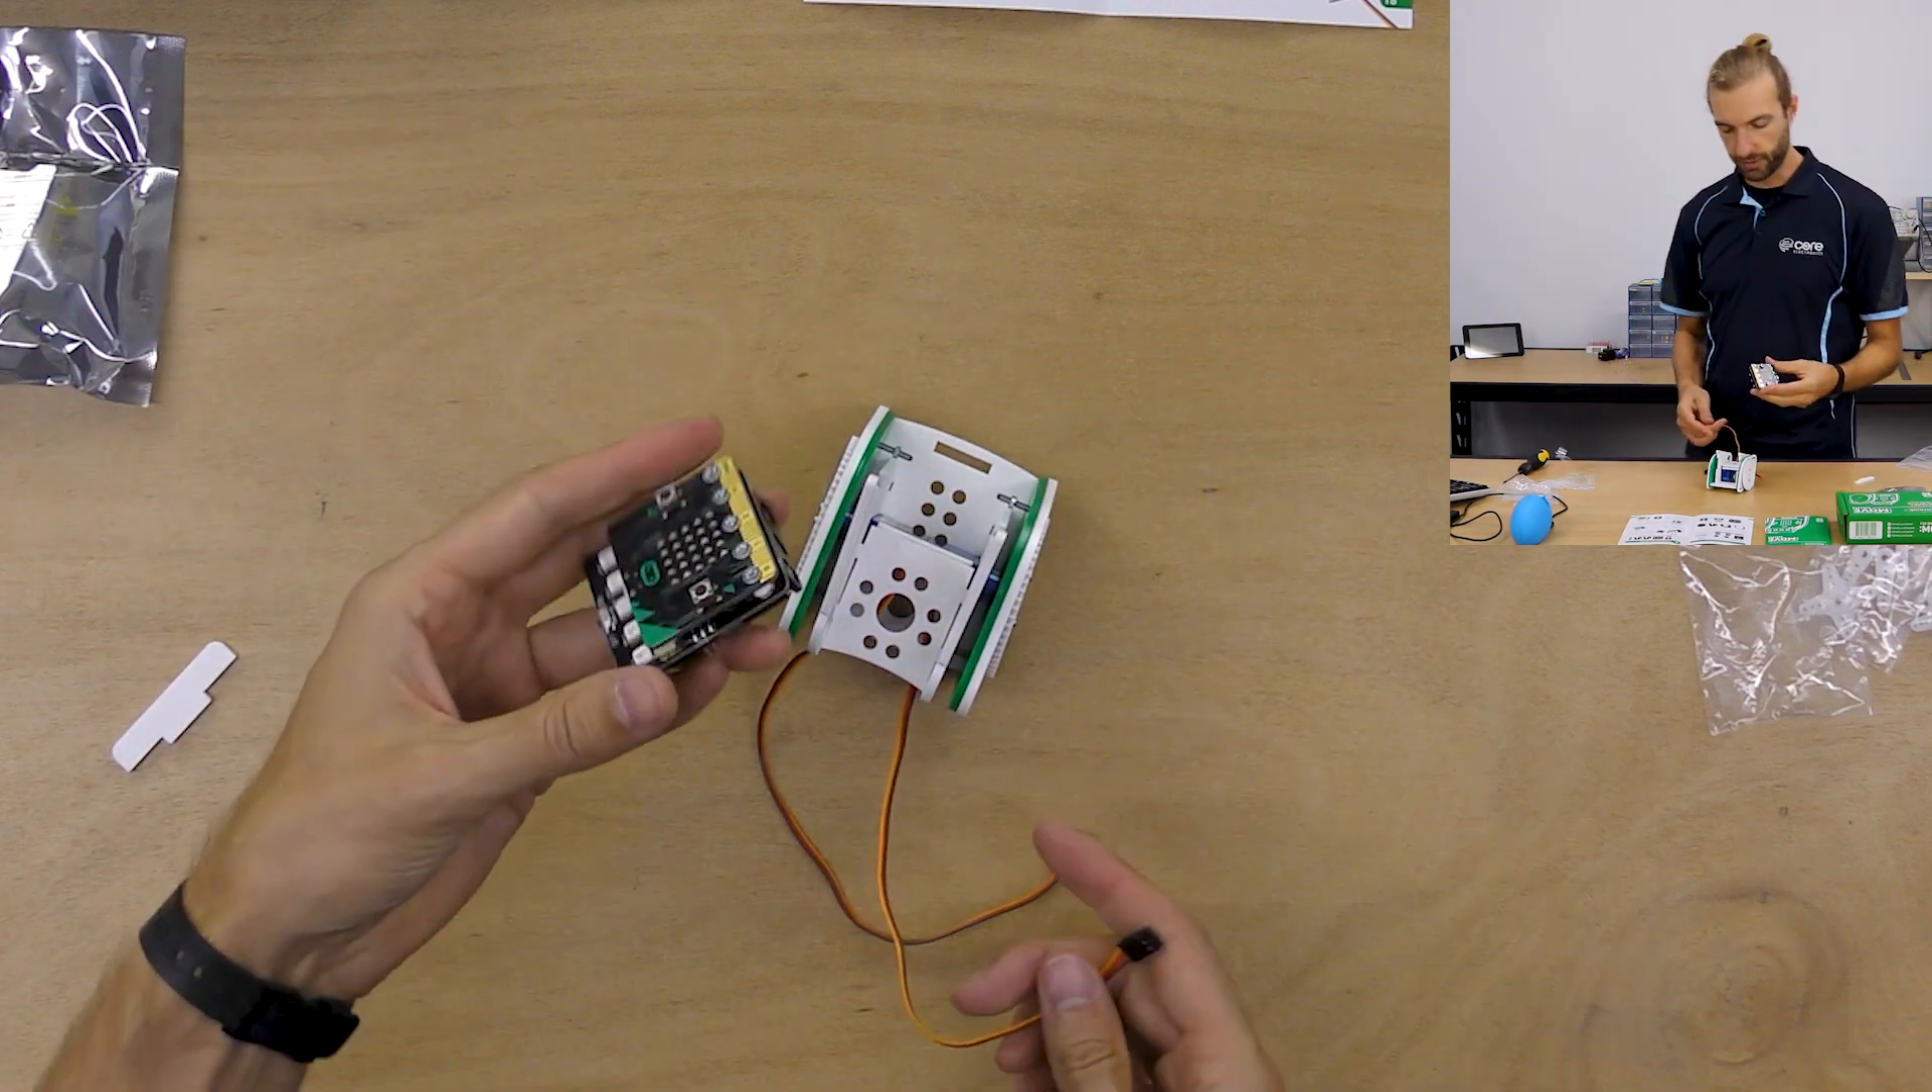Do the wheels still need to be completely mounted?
No.